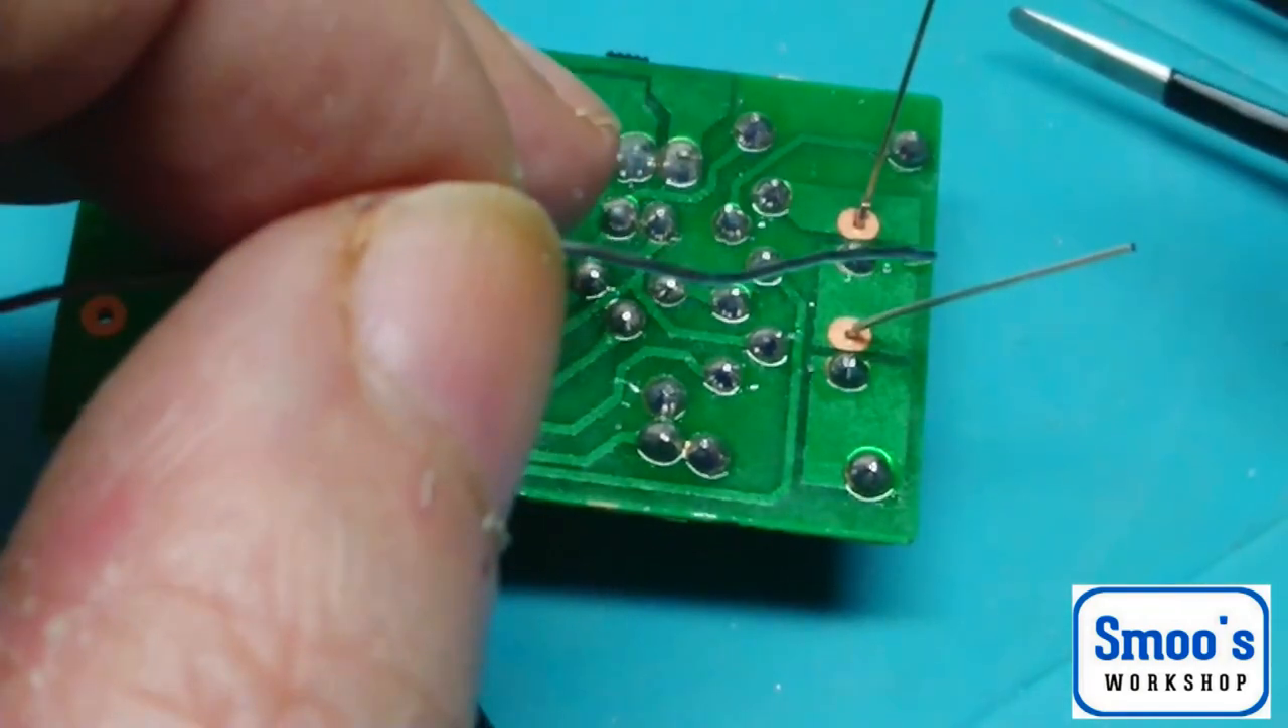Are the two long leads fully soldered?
No.